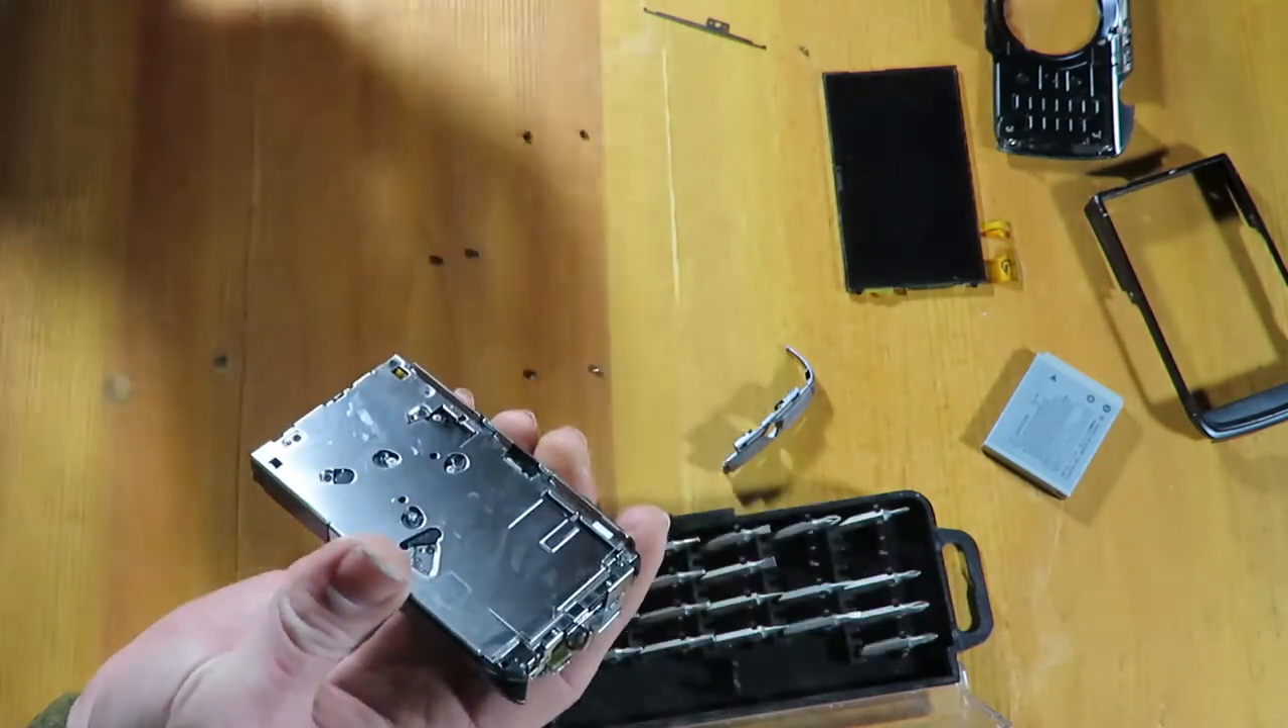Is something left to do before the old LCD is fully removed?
No.